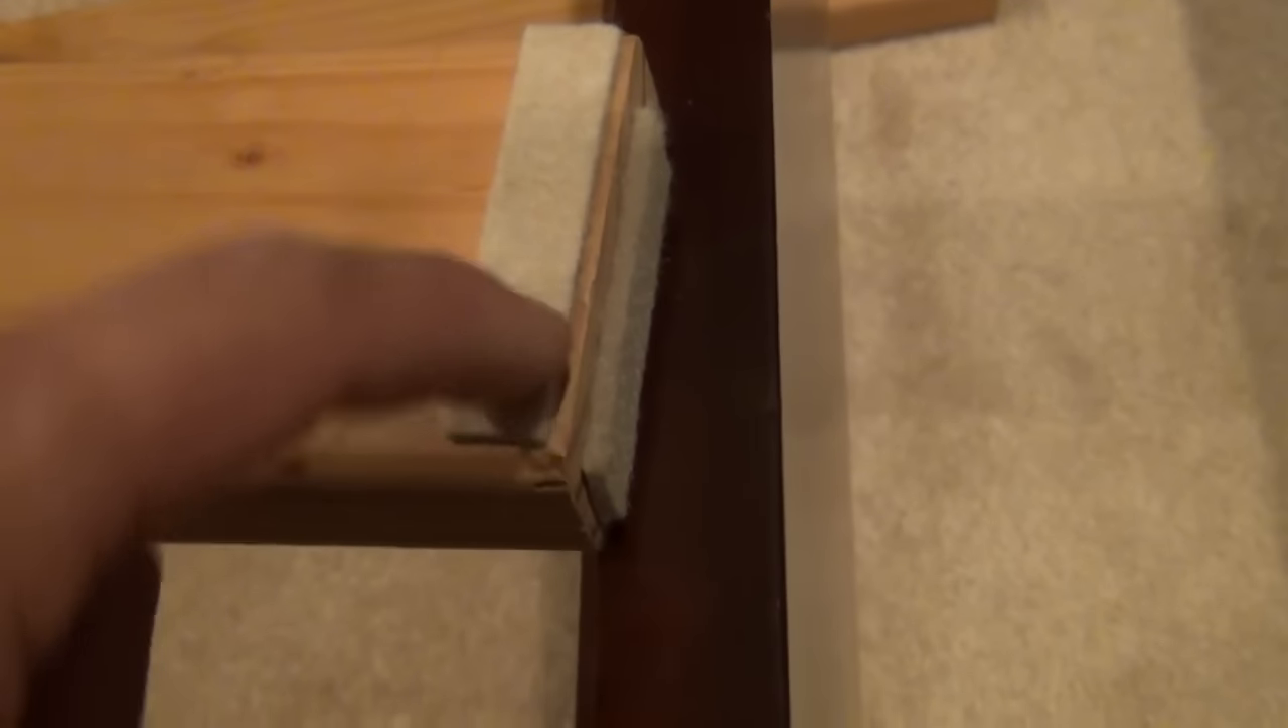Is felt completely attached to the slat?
Yes.